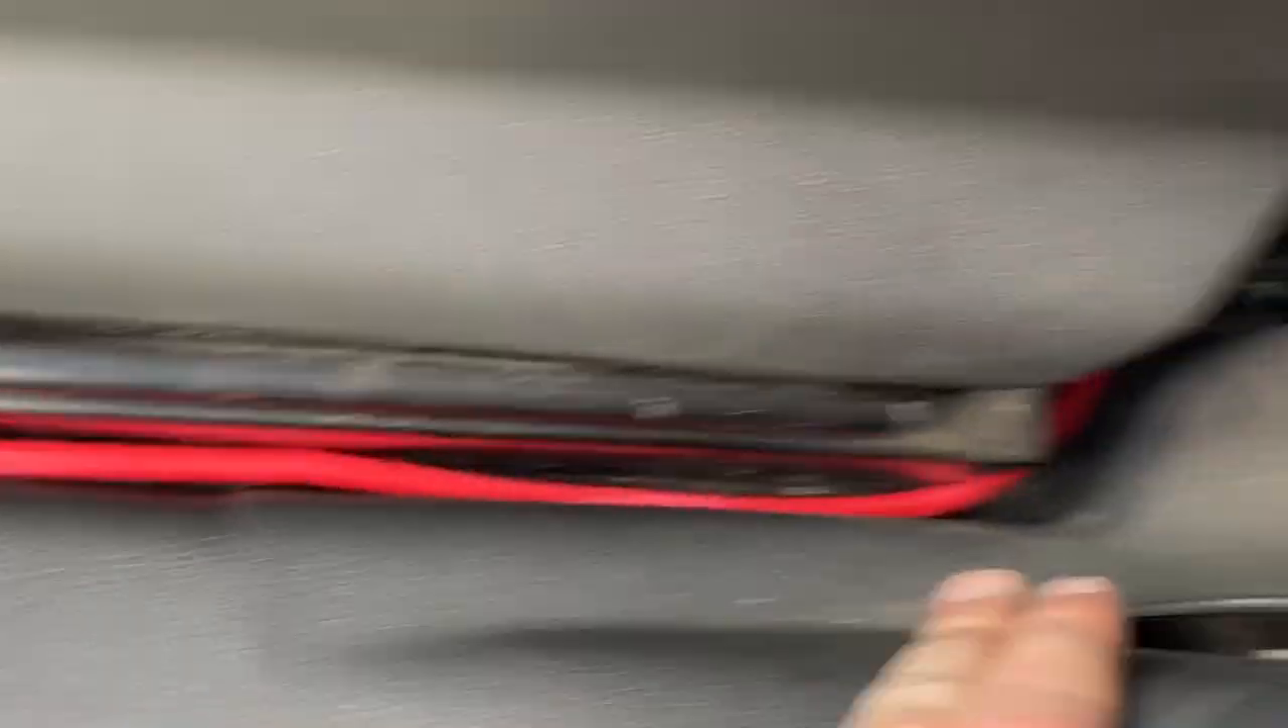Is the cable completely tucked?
No.